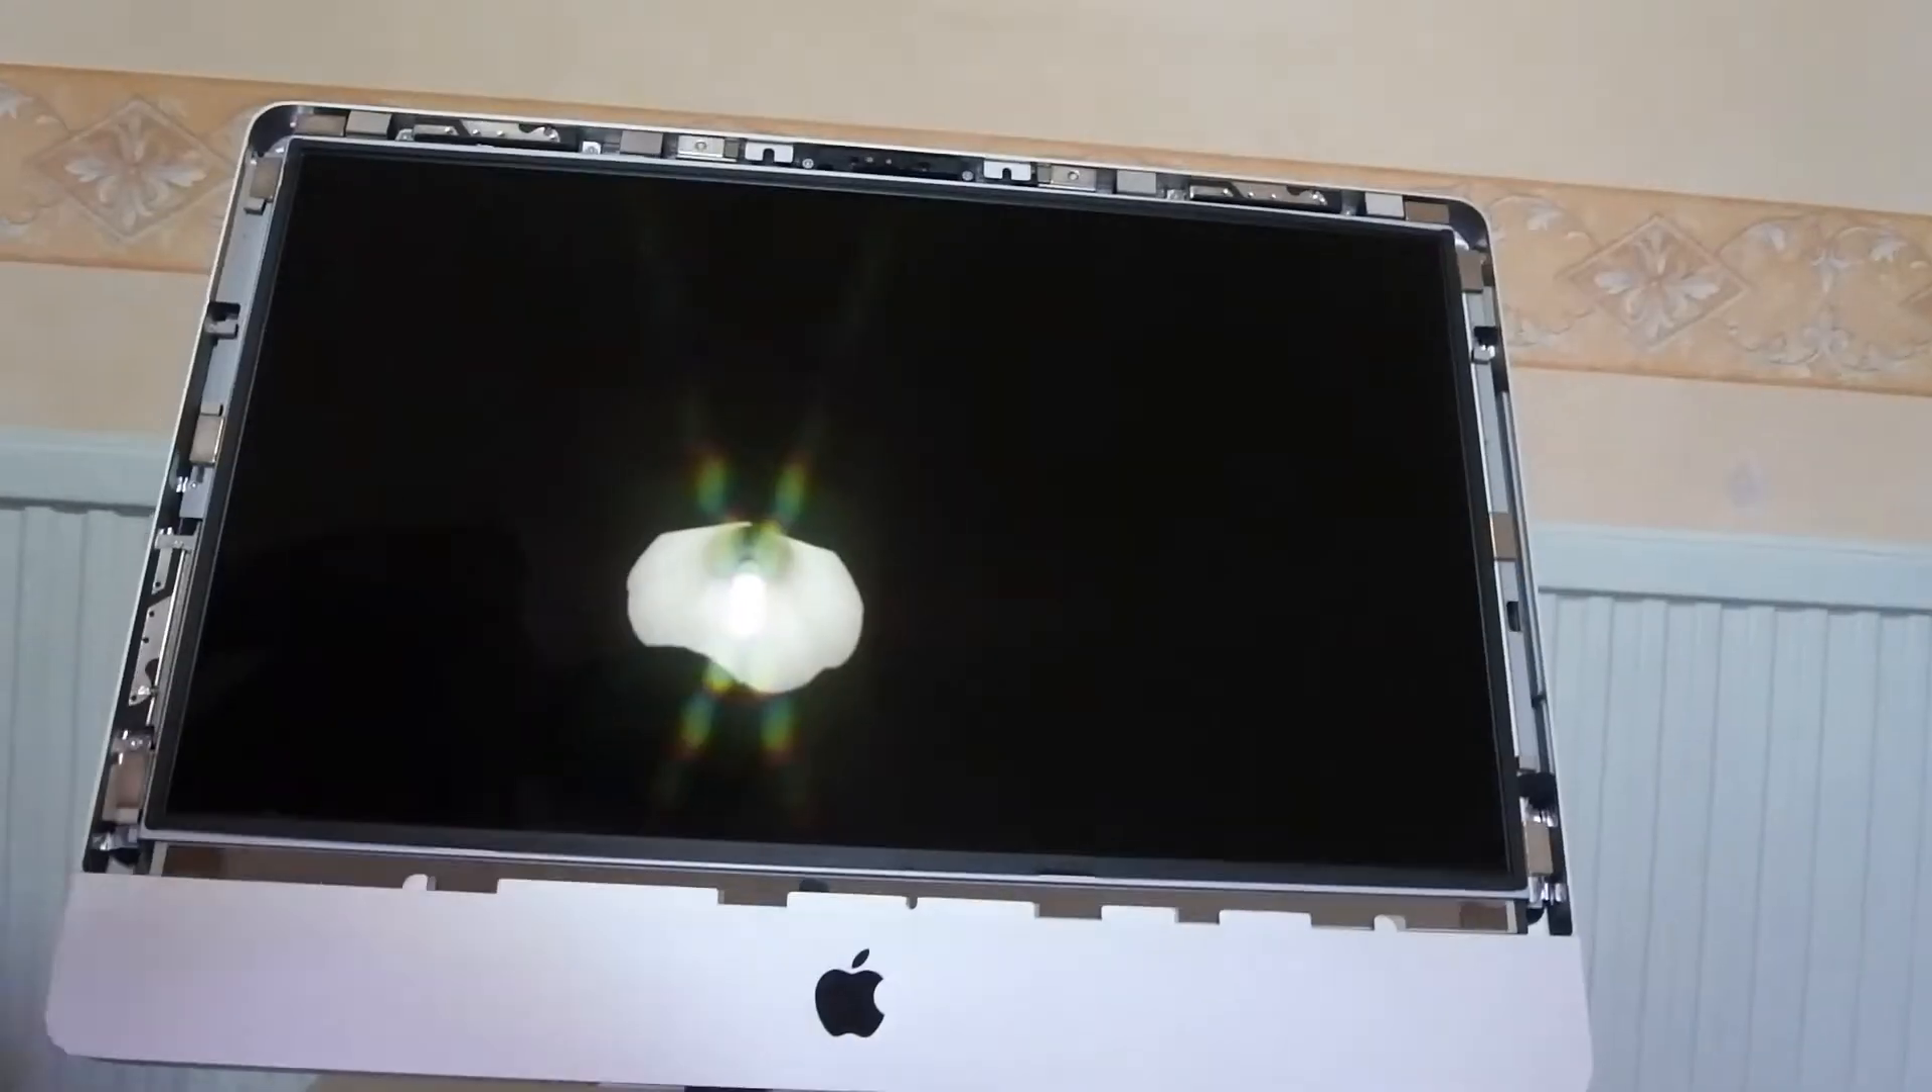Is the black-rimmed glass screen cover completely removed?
Yes.